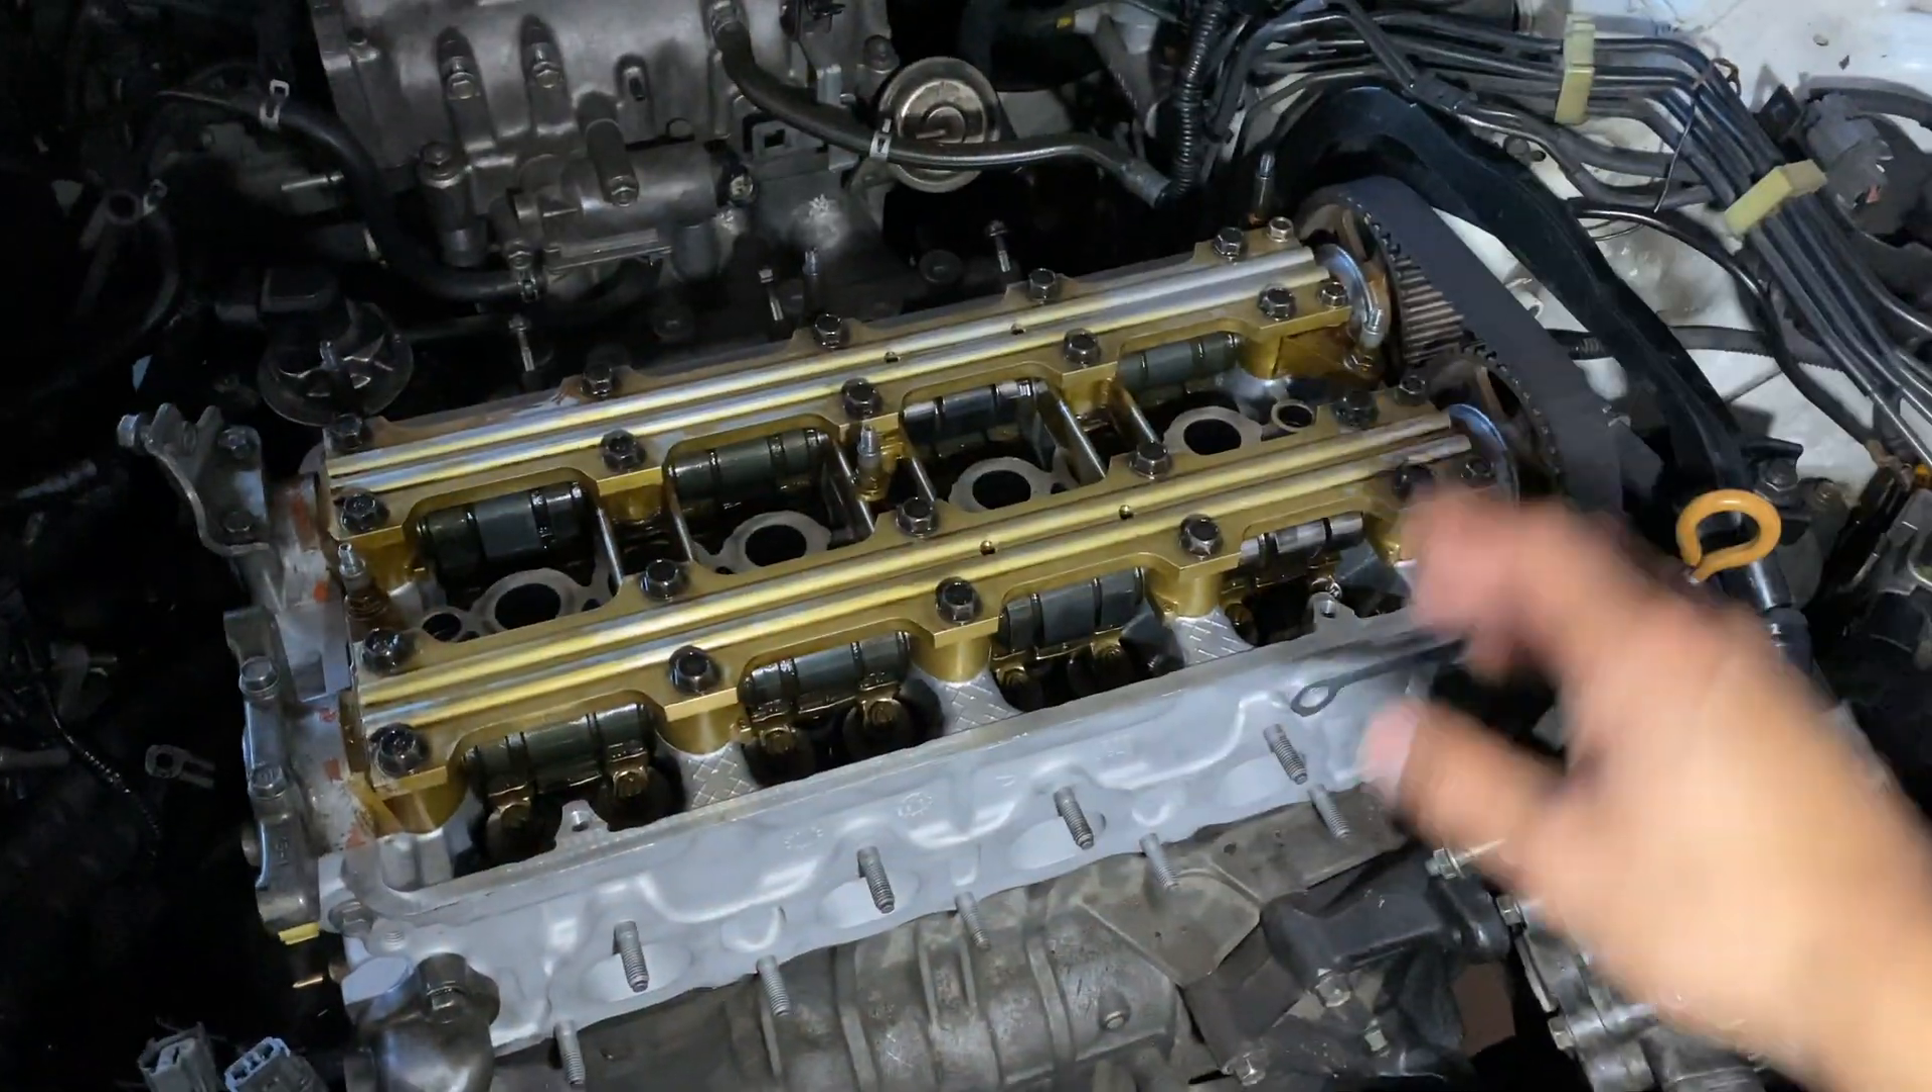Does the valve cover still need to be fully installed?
Yes.